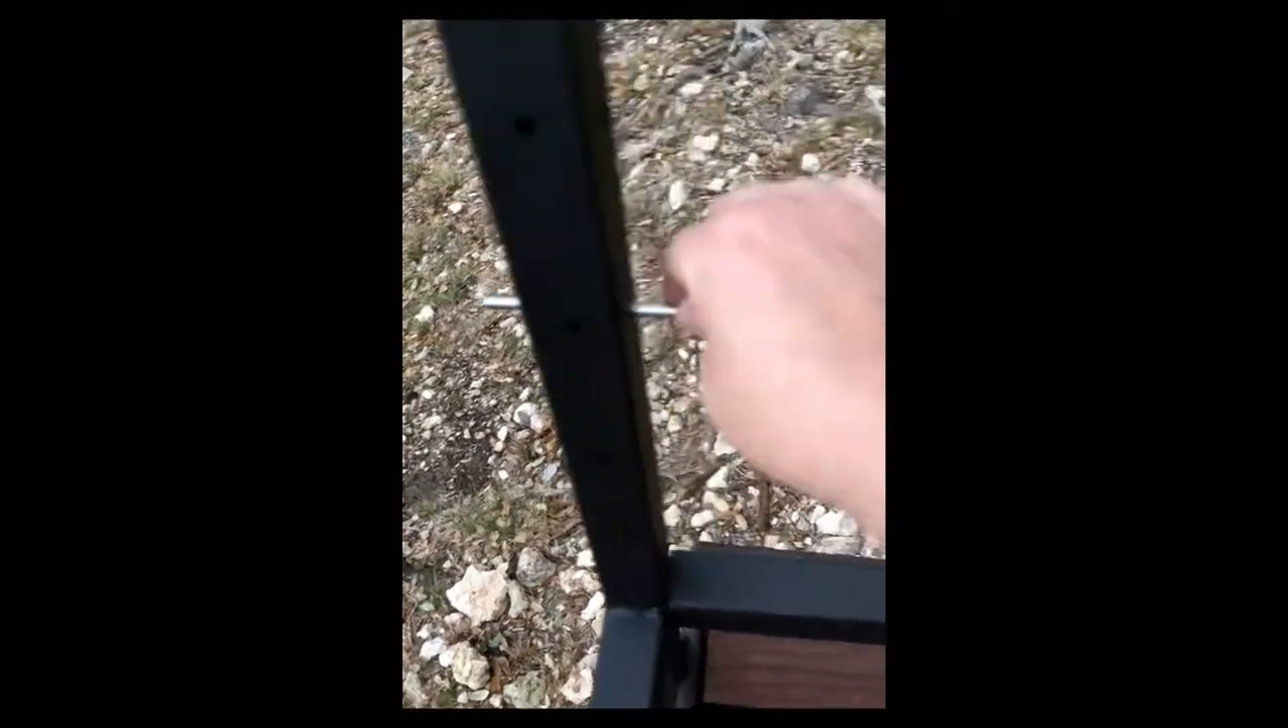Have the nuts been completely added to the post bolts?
No.